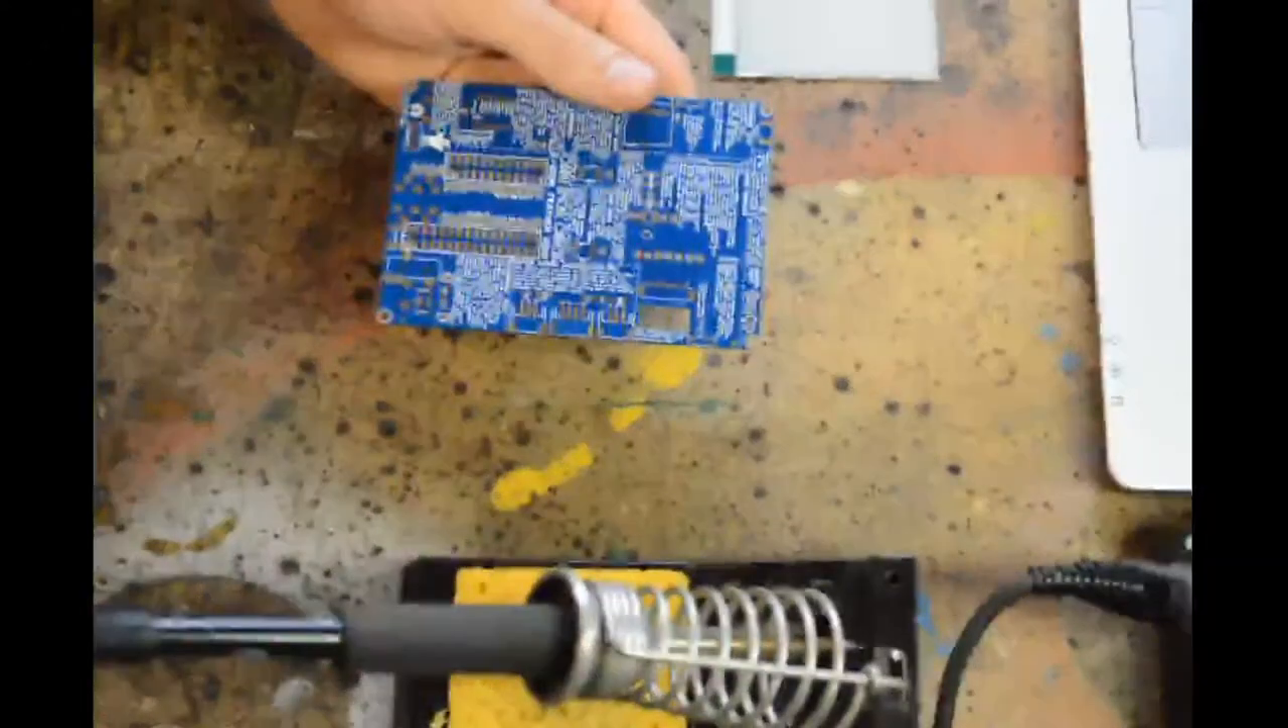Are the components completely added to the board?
No.